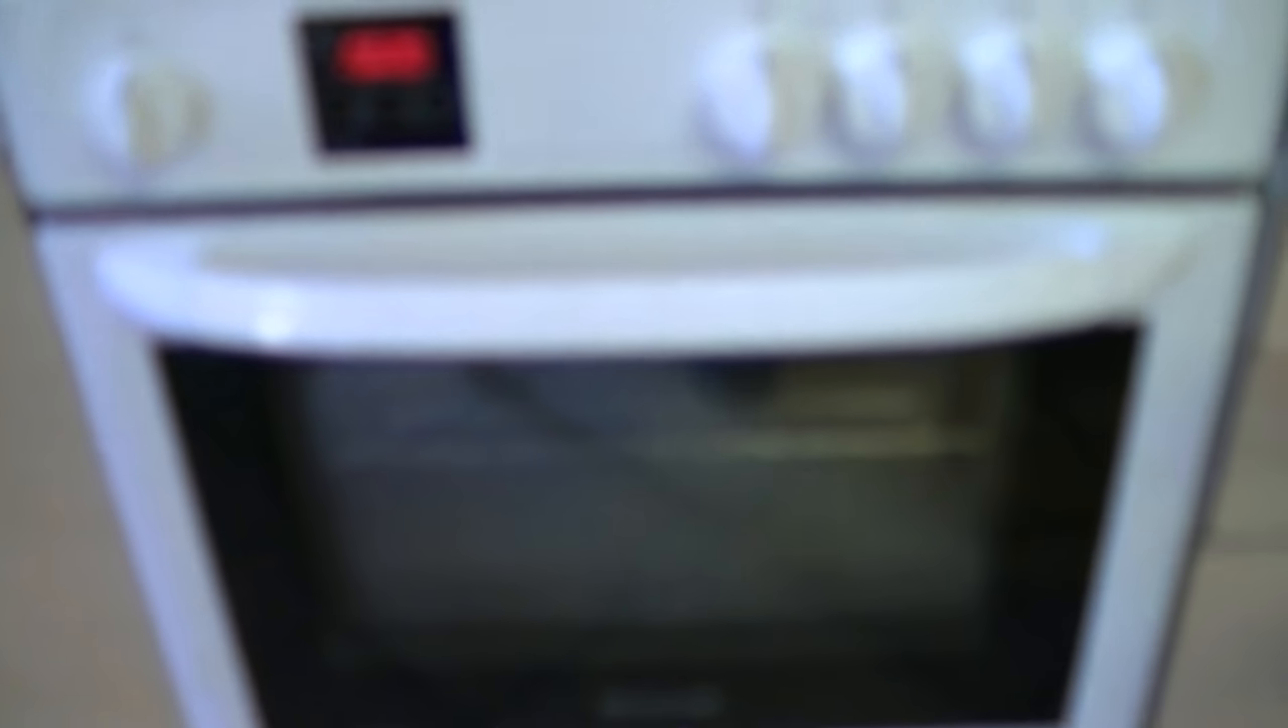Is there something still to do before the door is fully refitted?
No.